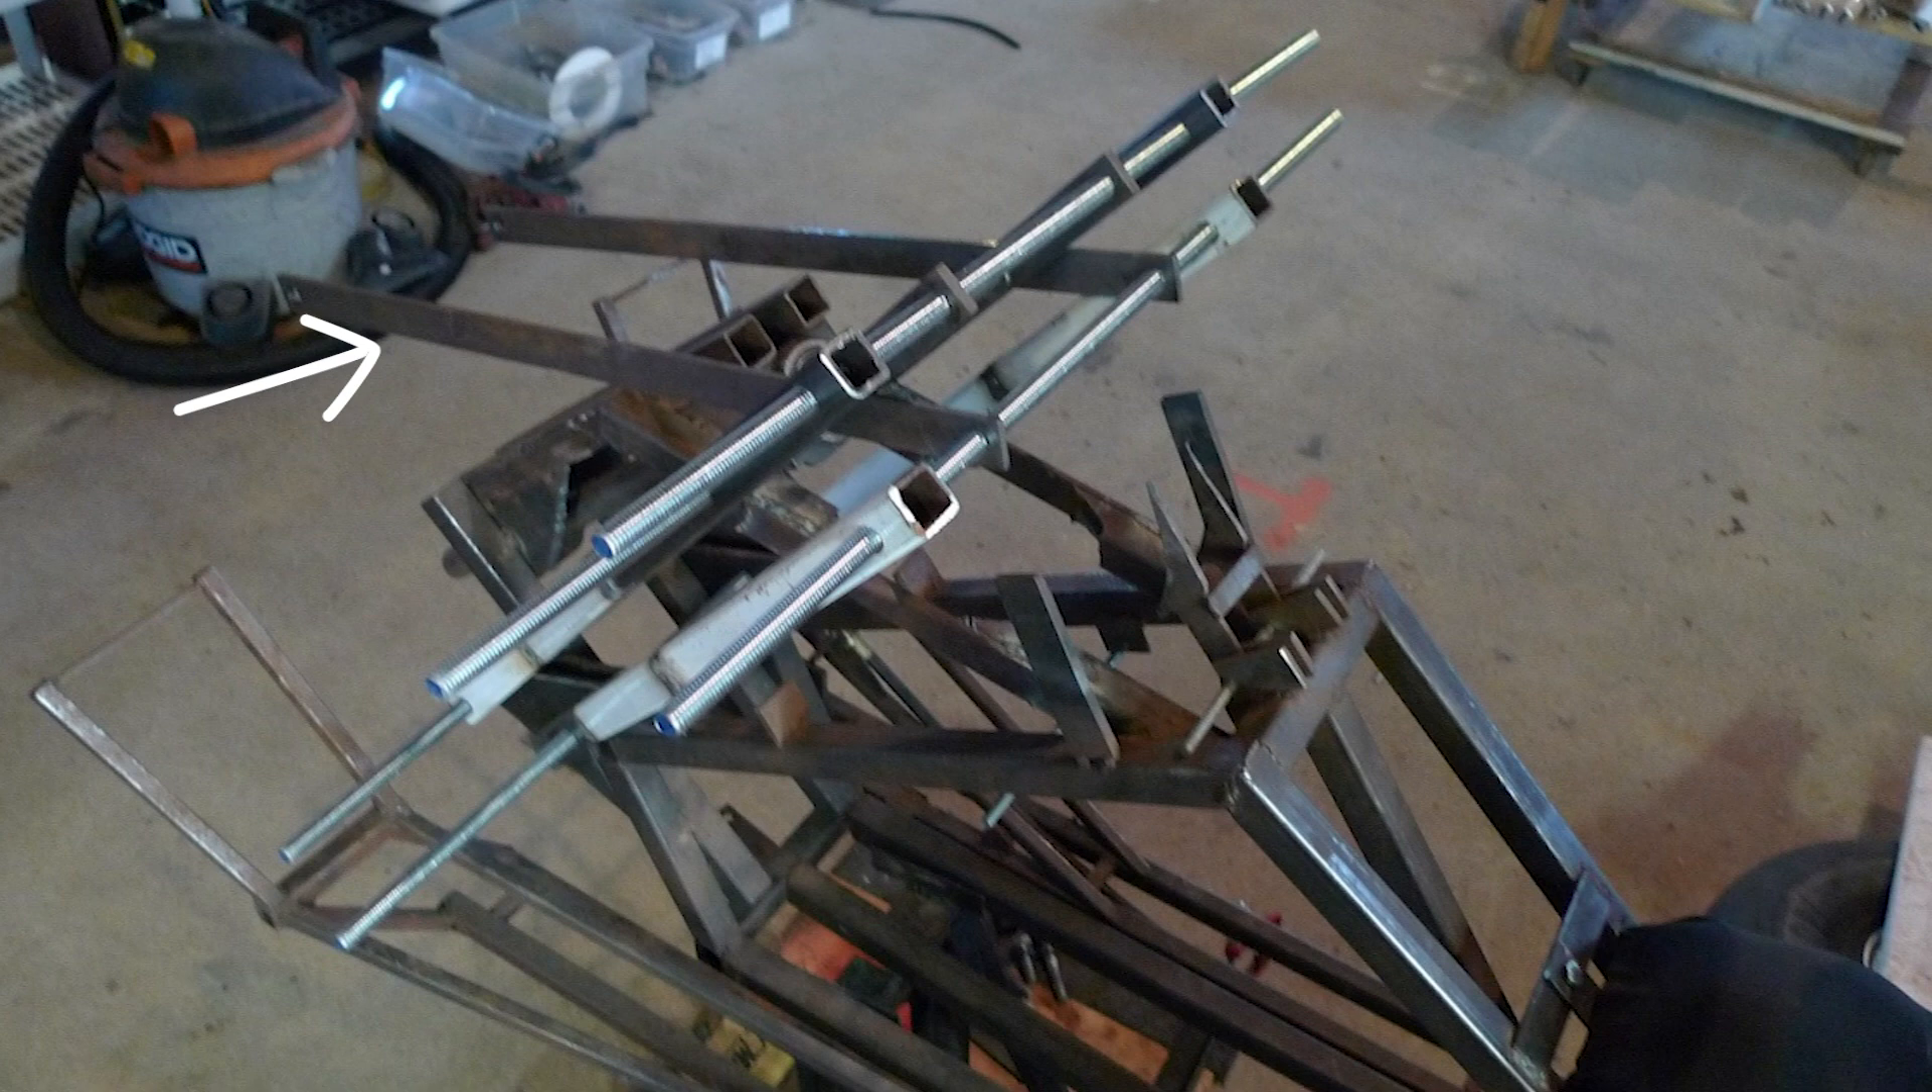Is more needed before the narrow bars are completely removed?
Yes.